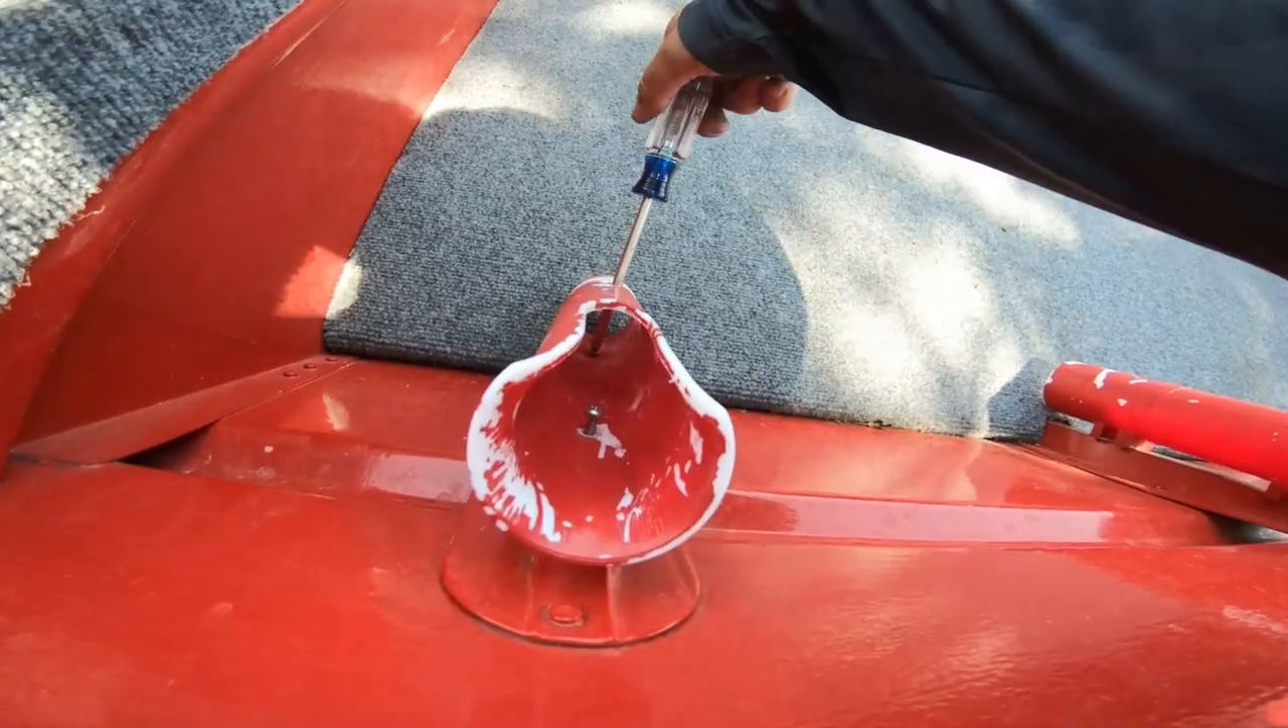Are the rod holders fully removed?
No.